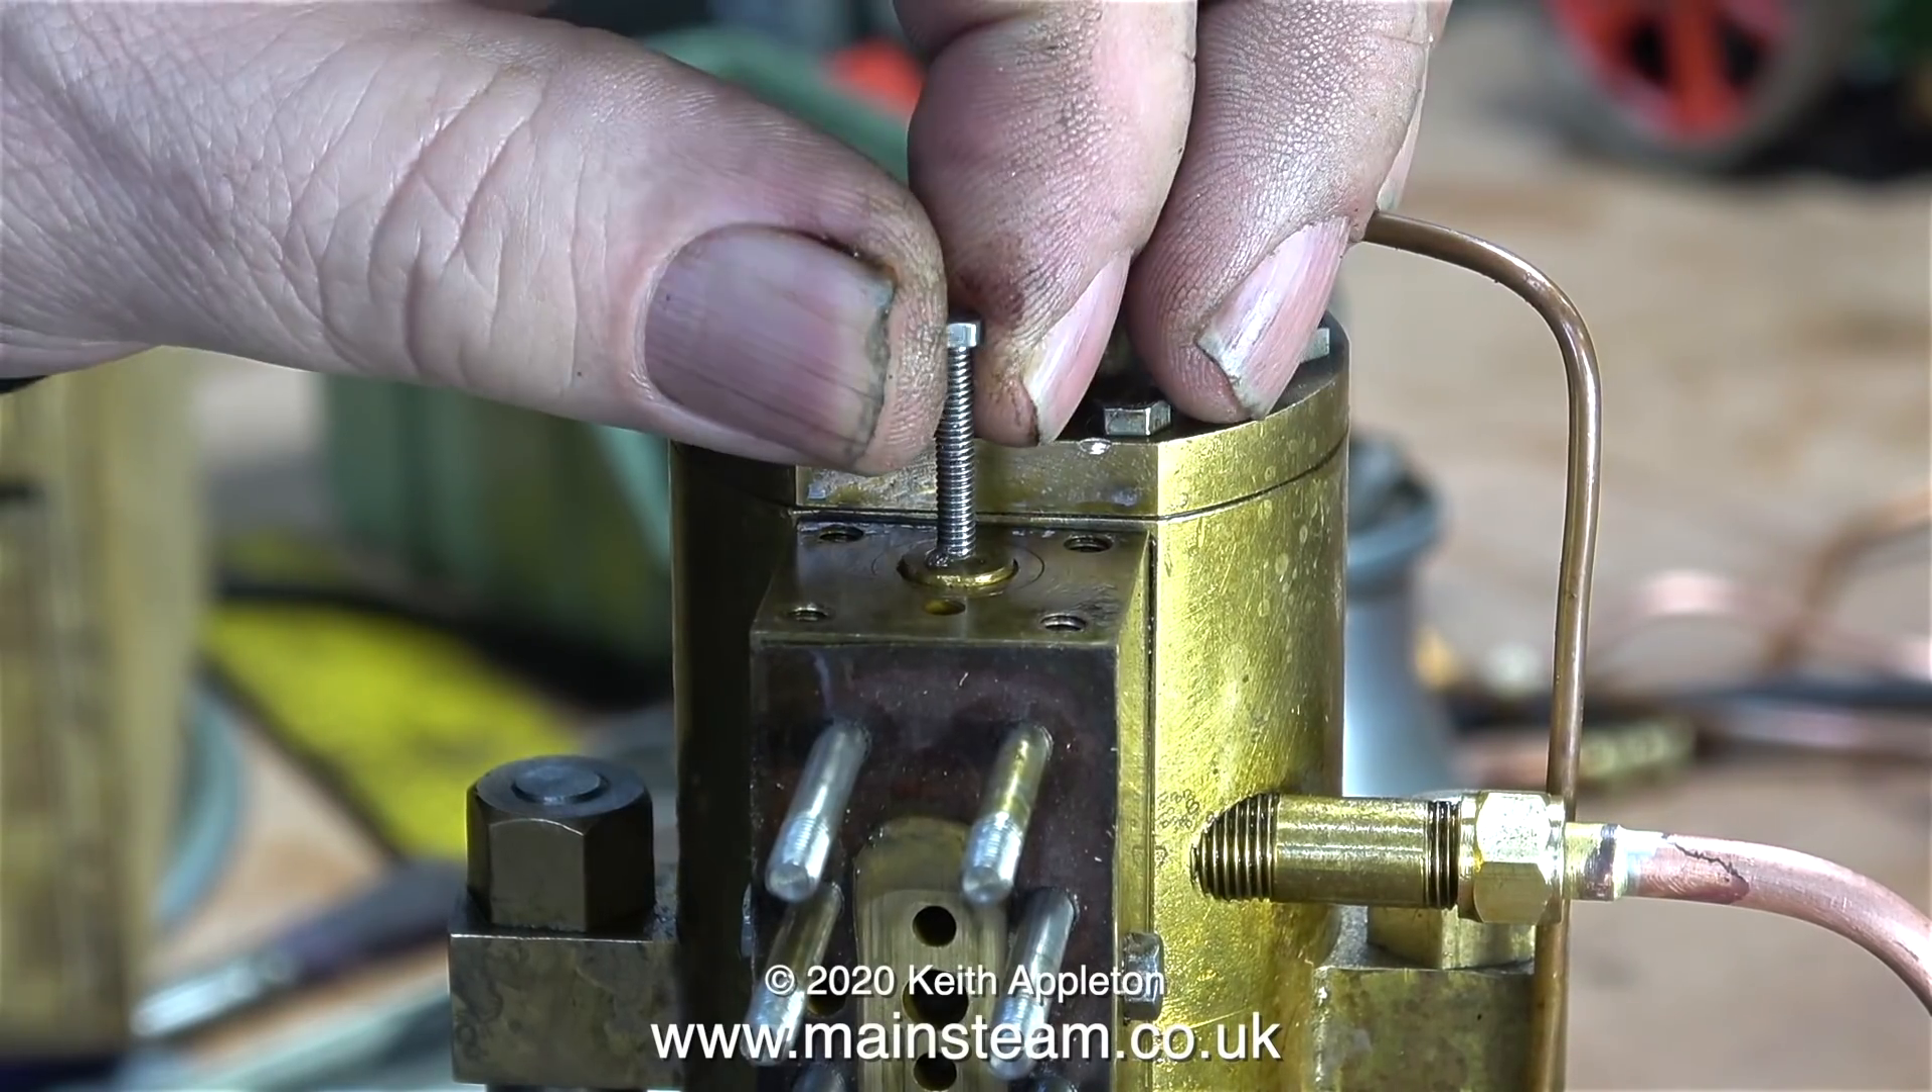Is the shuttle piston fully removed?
No.